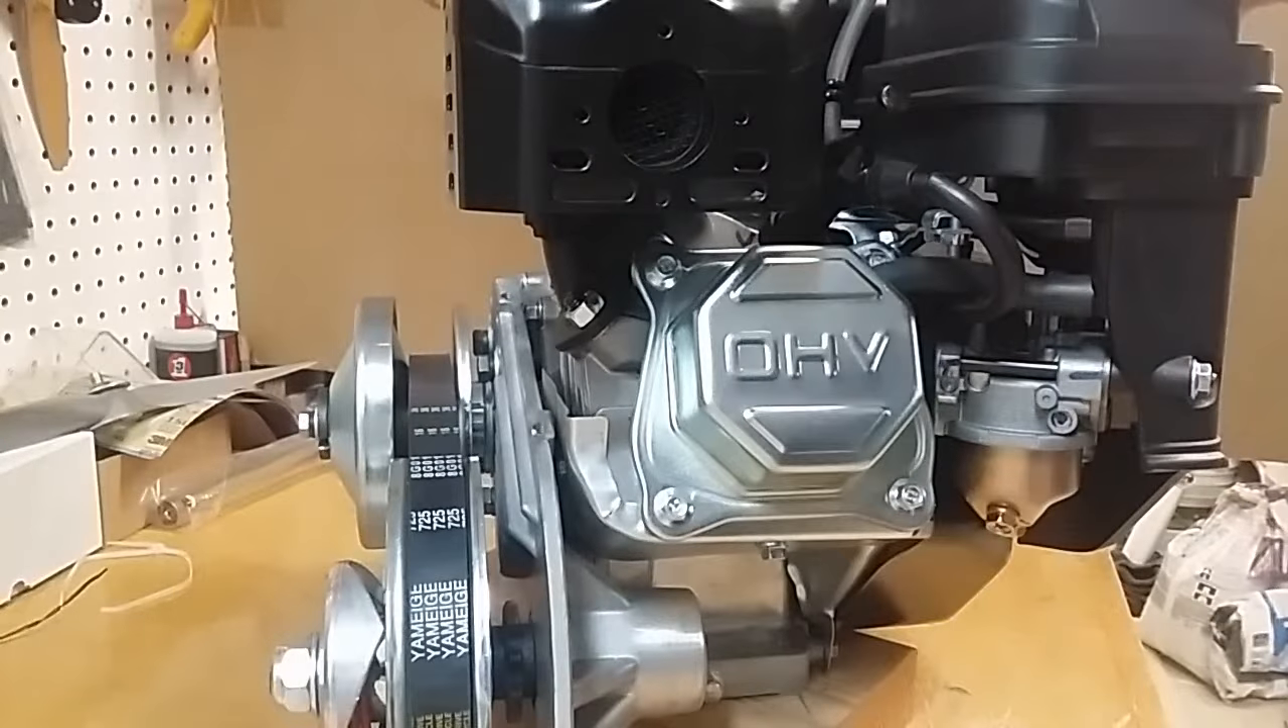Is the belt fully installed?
Yes.